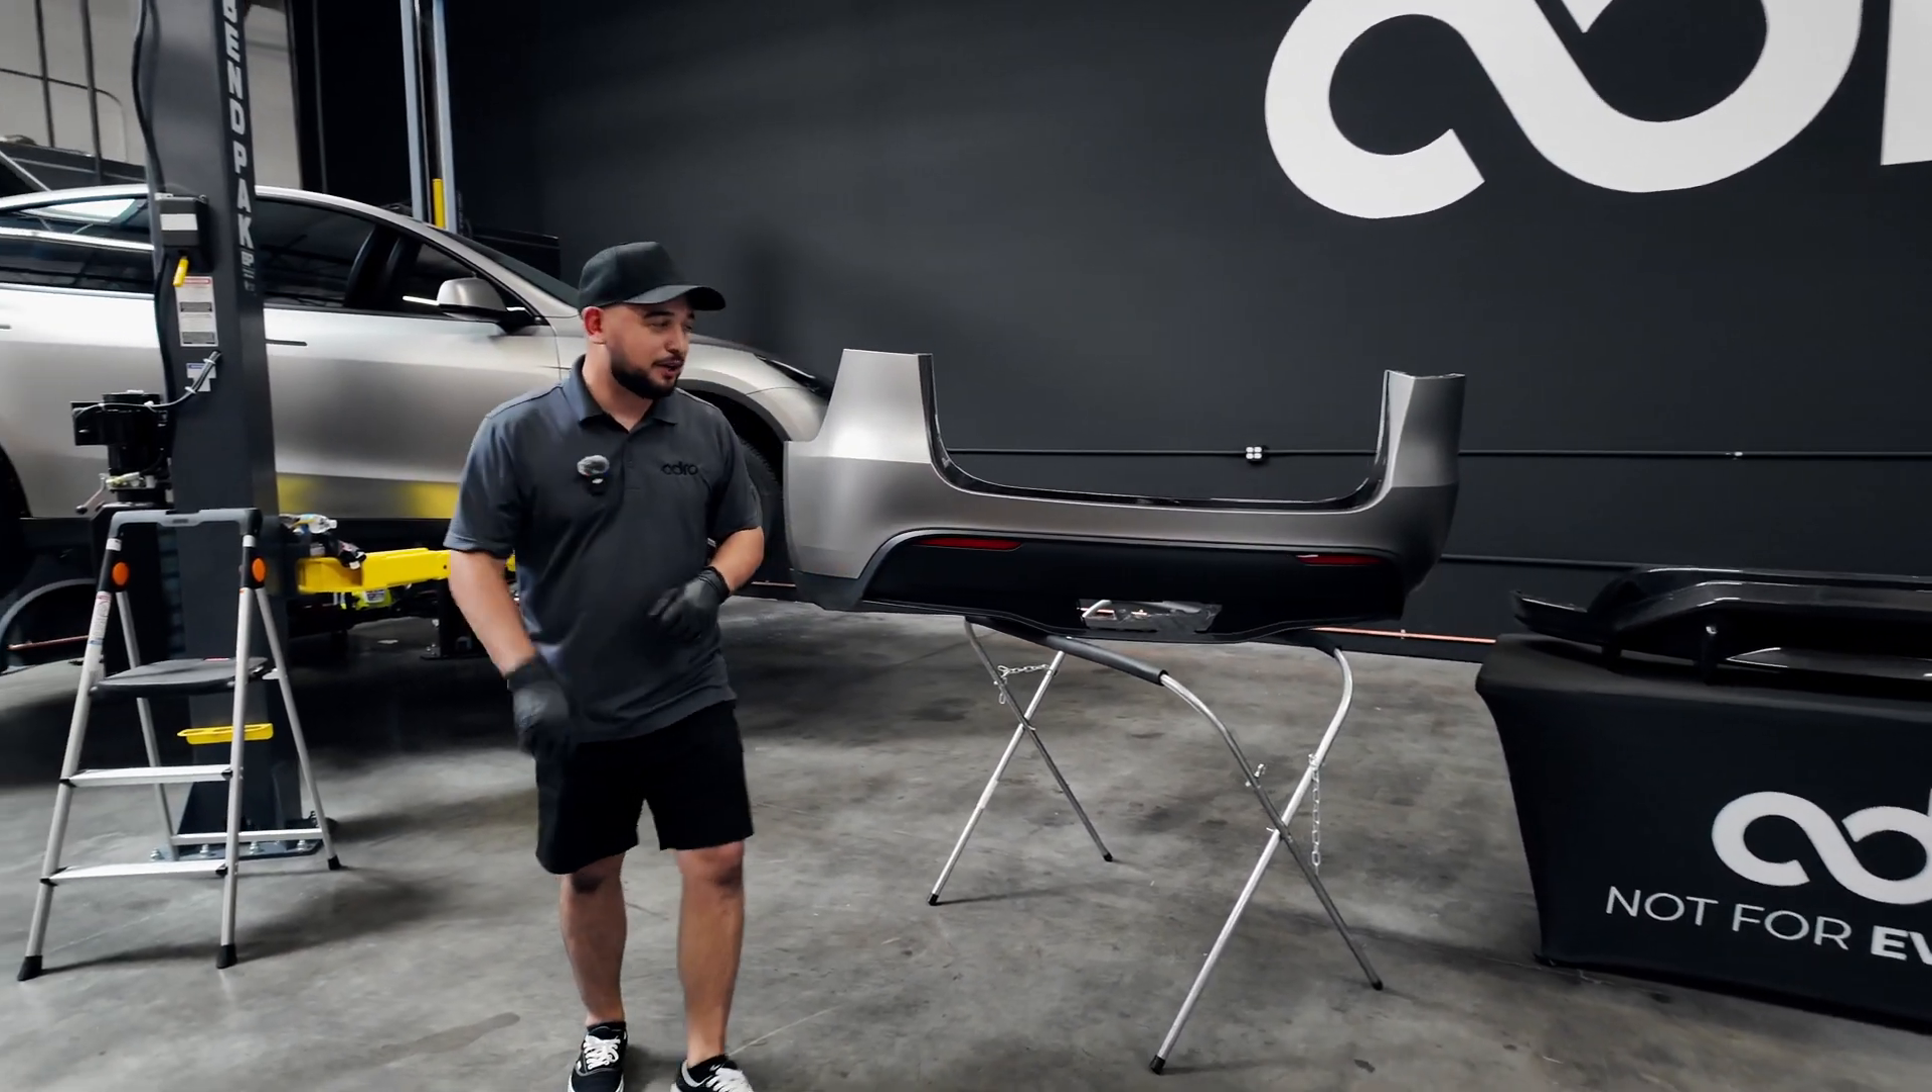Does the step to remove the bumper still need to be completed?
No.